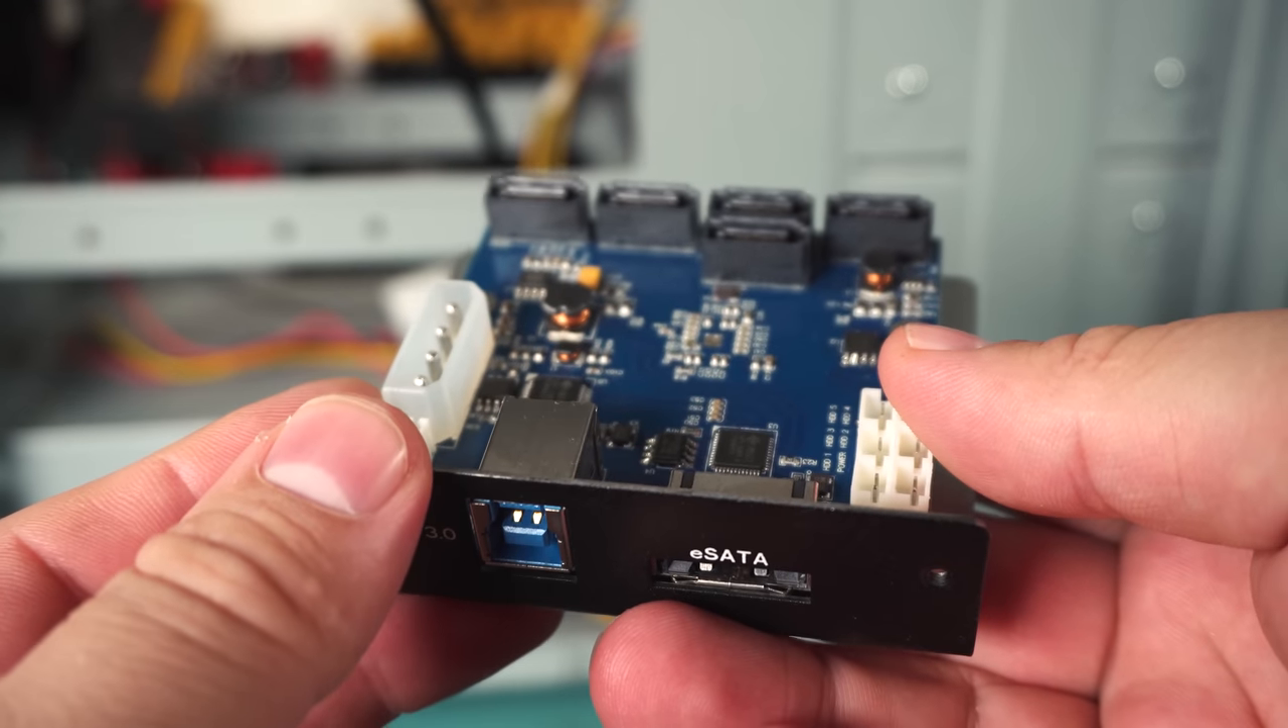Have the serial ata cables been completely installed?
No.